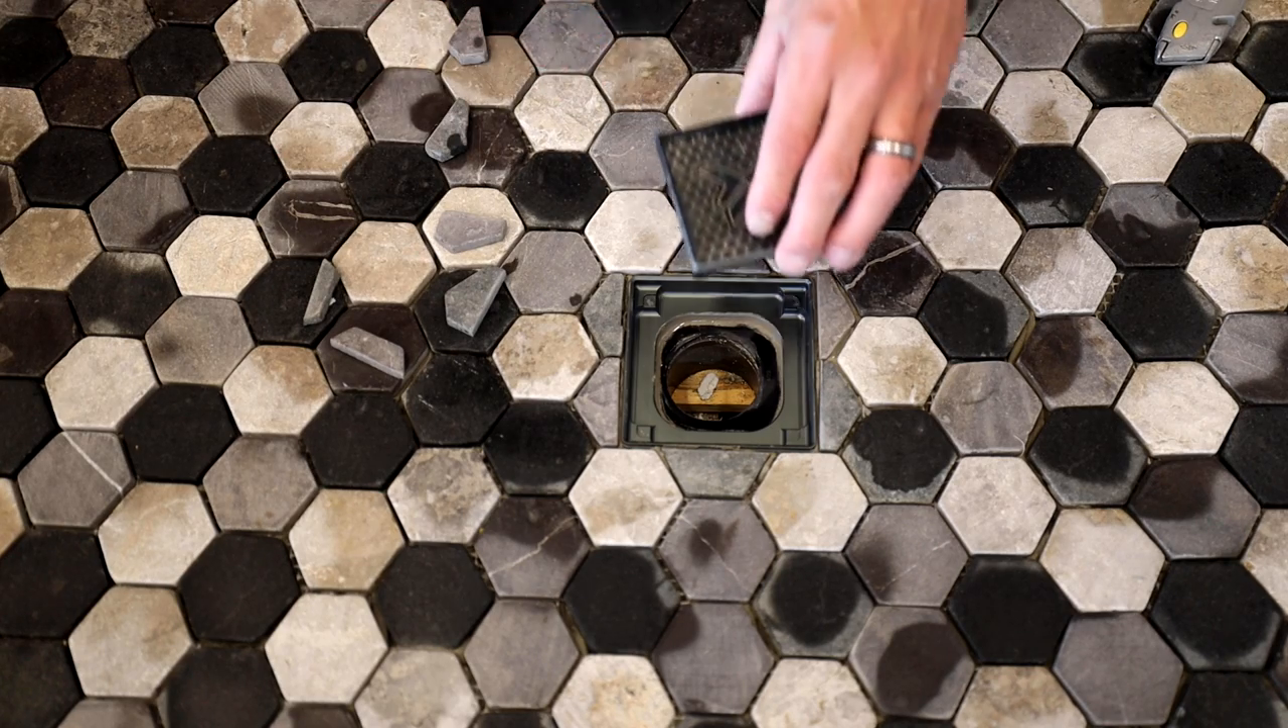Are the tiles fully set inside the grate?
No.